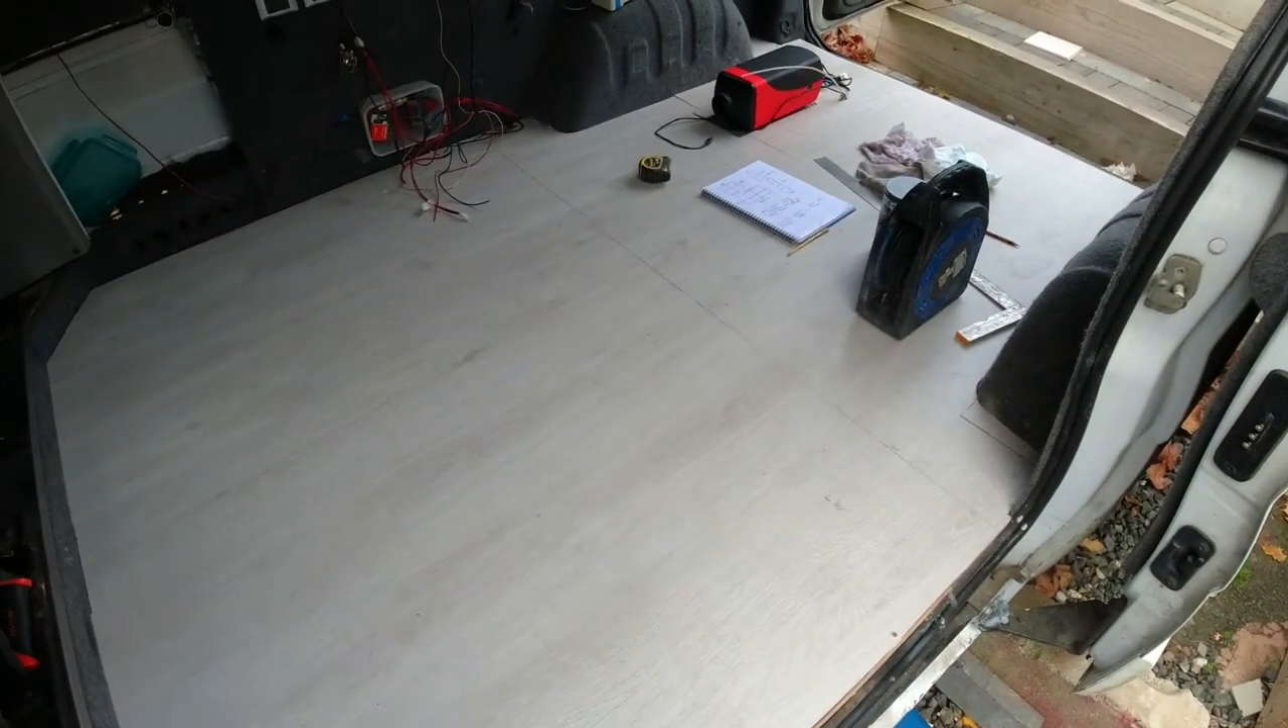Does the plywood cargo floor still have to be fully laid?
No.